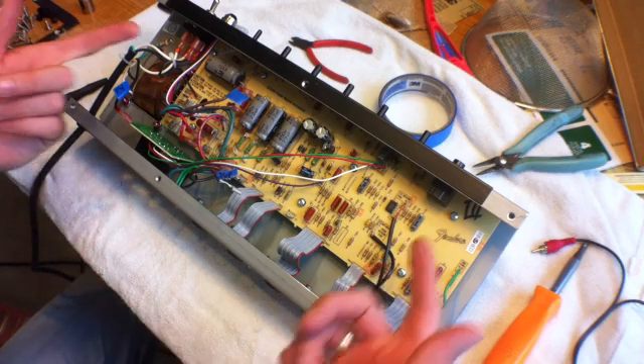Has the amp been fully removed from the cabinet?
Yes.